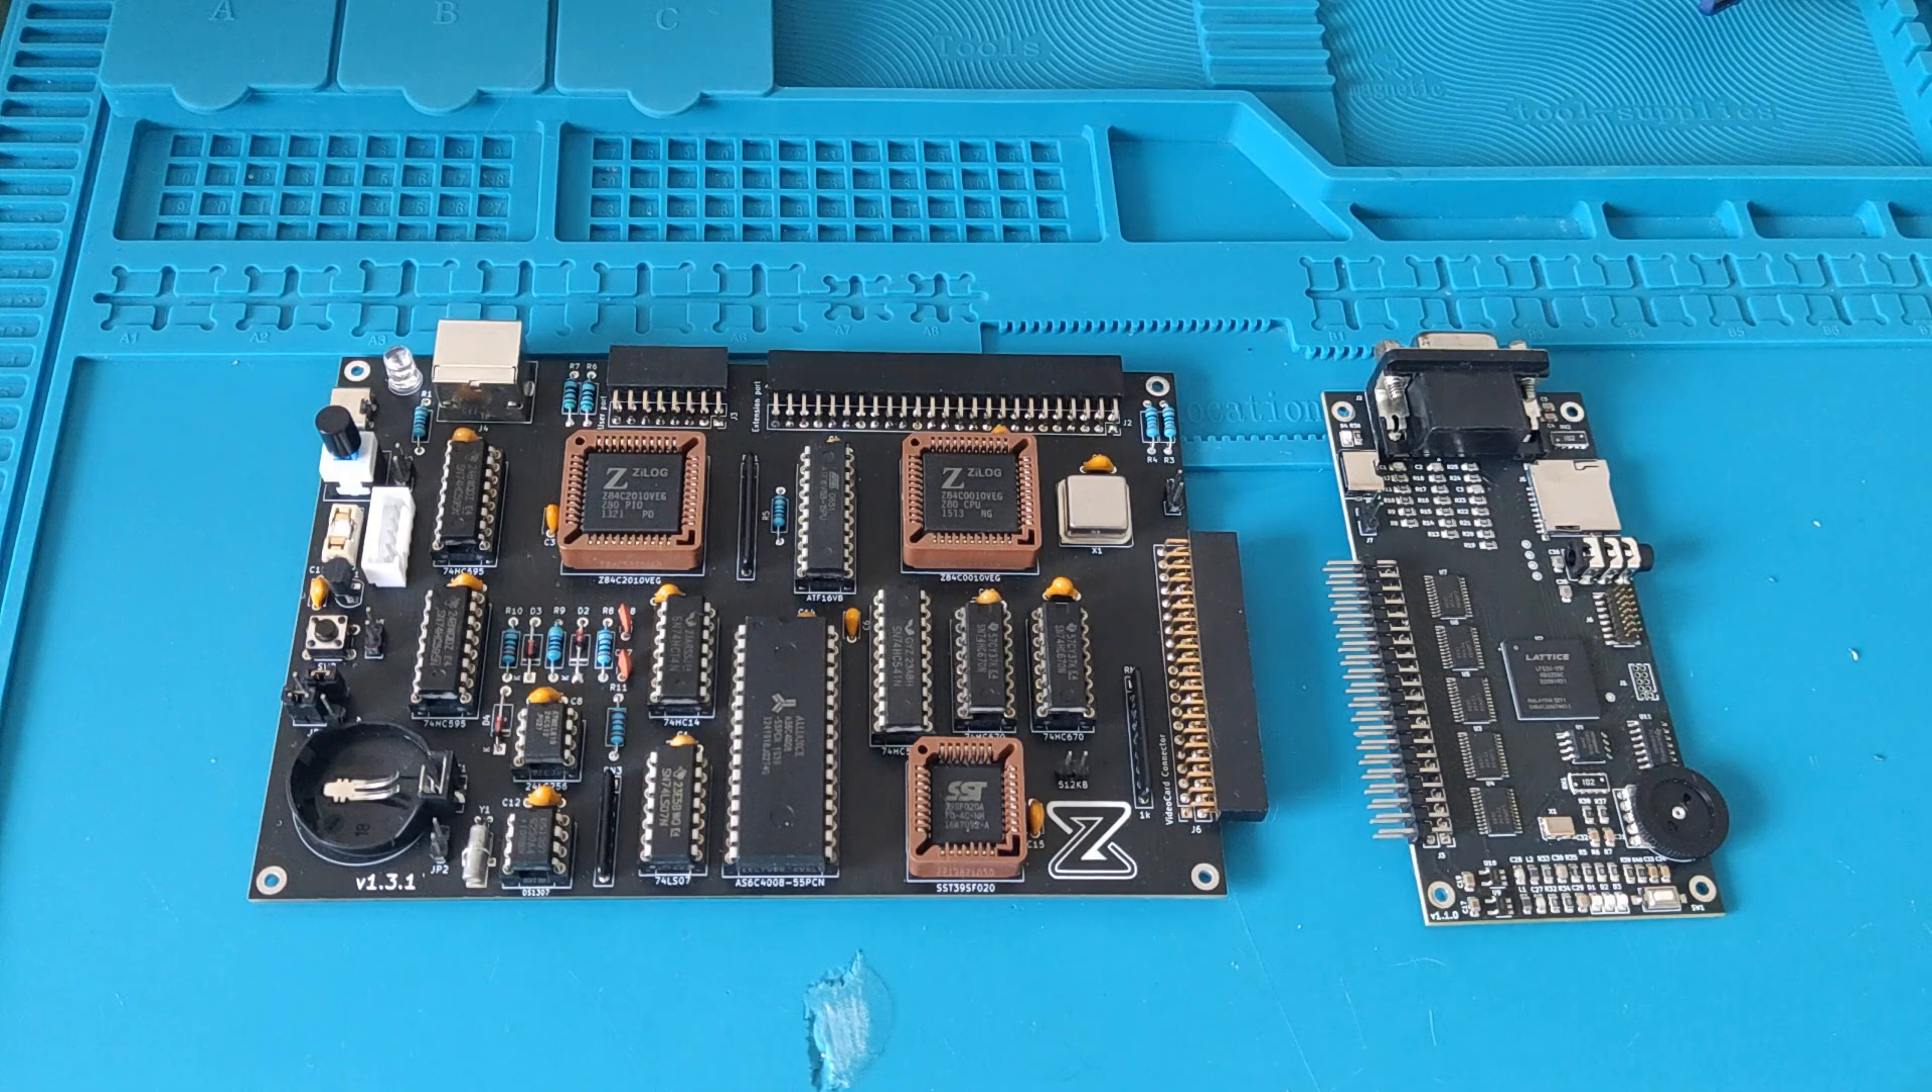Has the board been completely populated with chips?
Yes.